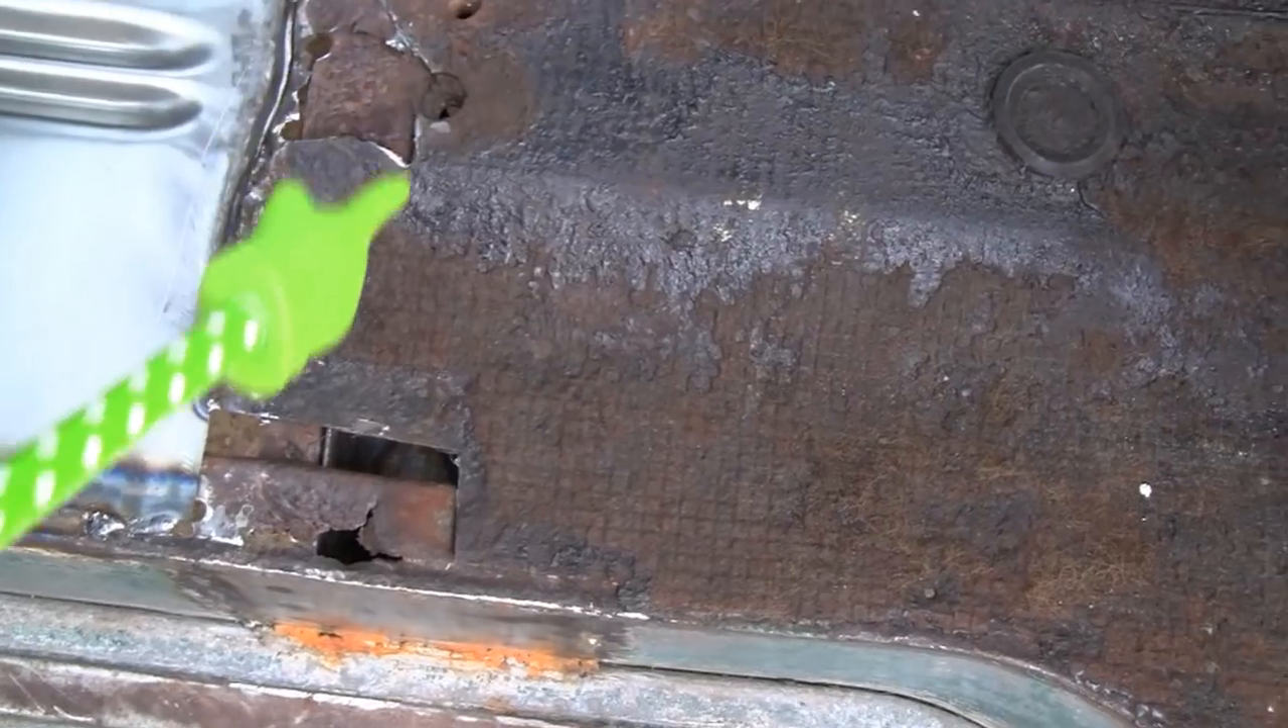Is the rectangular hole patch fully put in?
No.